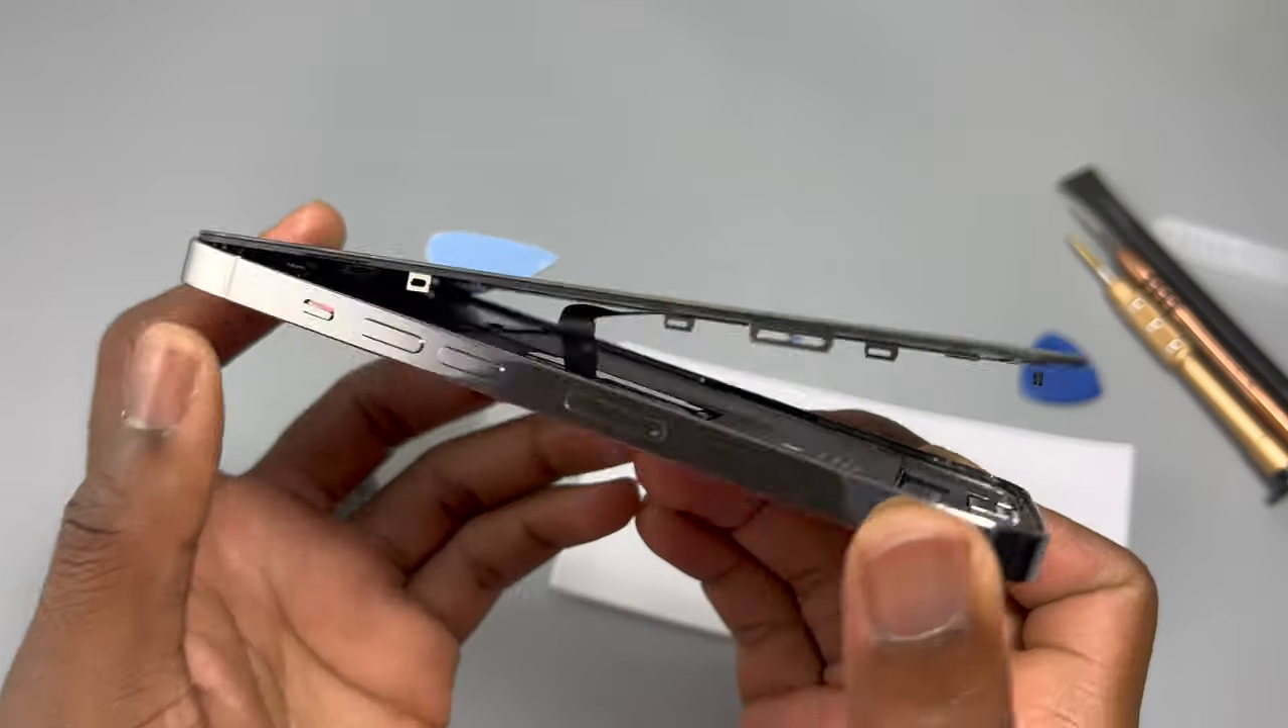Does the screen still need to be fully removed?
Yes.